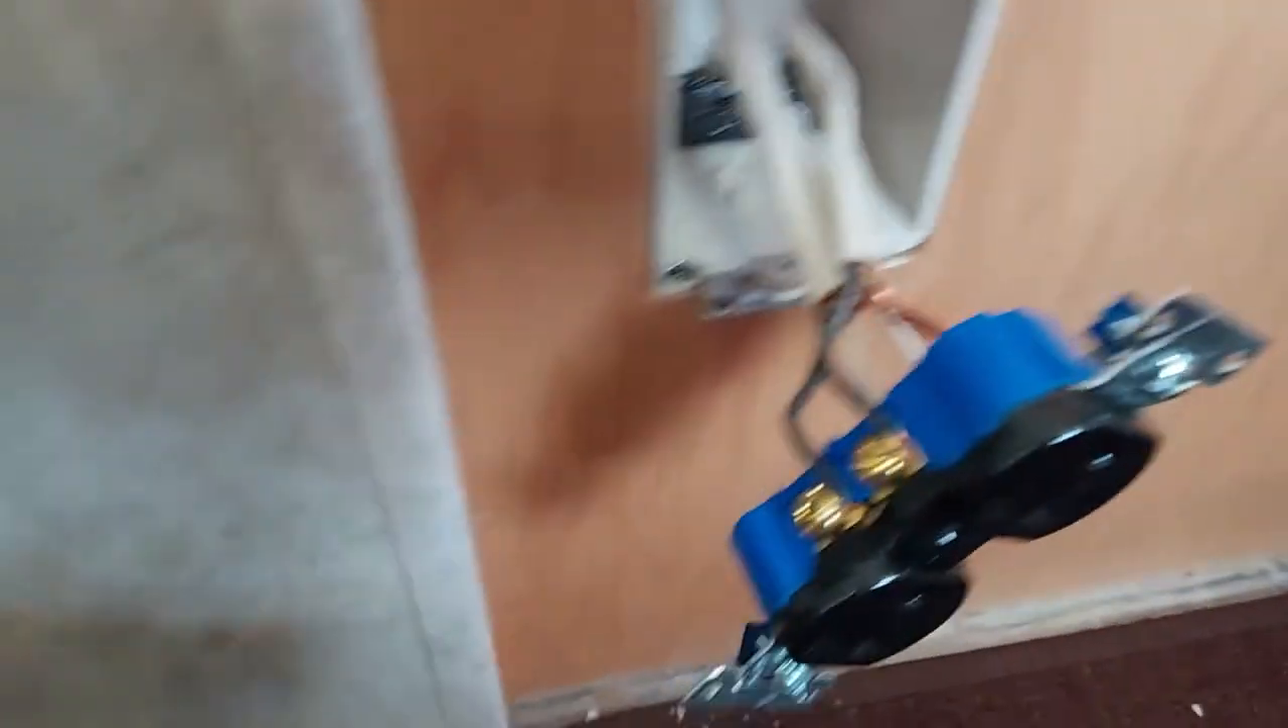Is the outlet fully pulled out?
Yes.